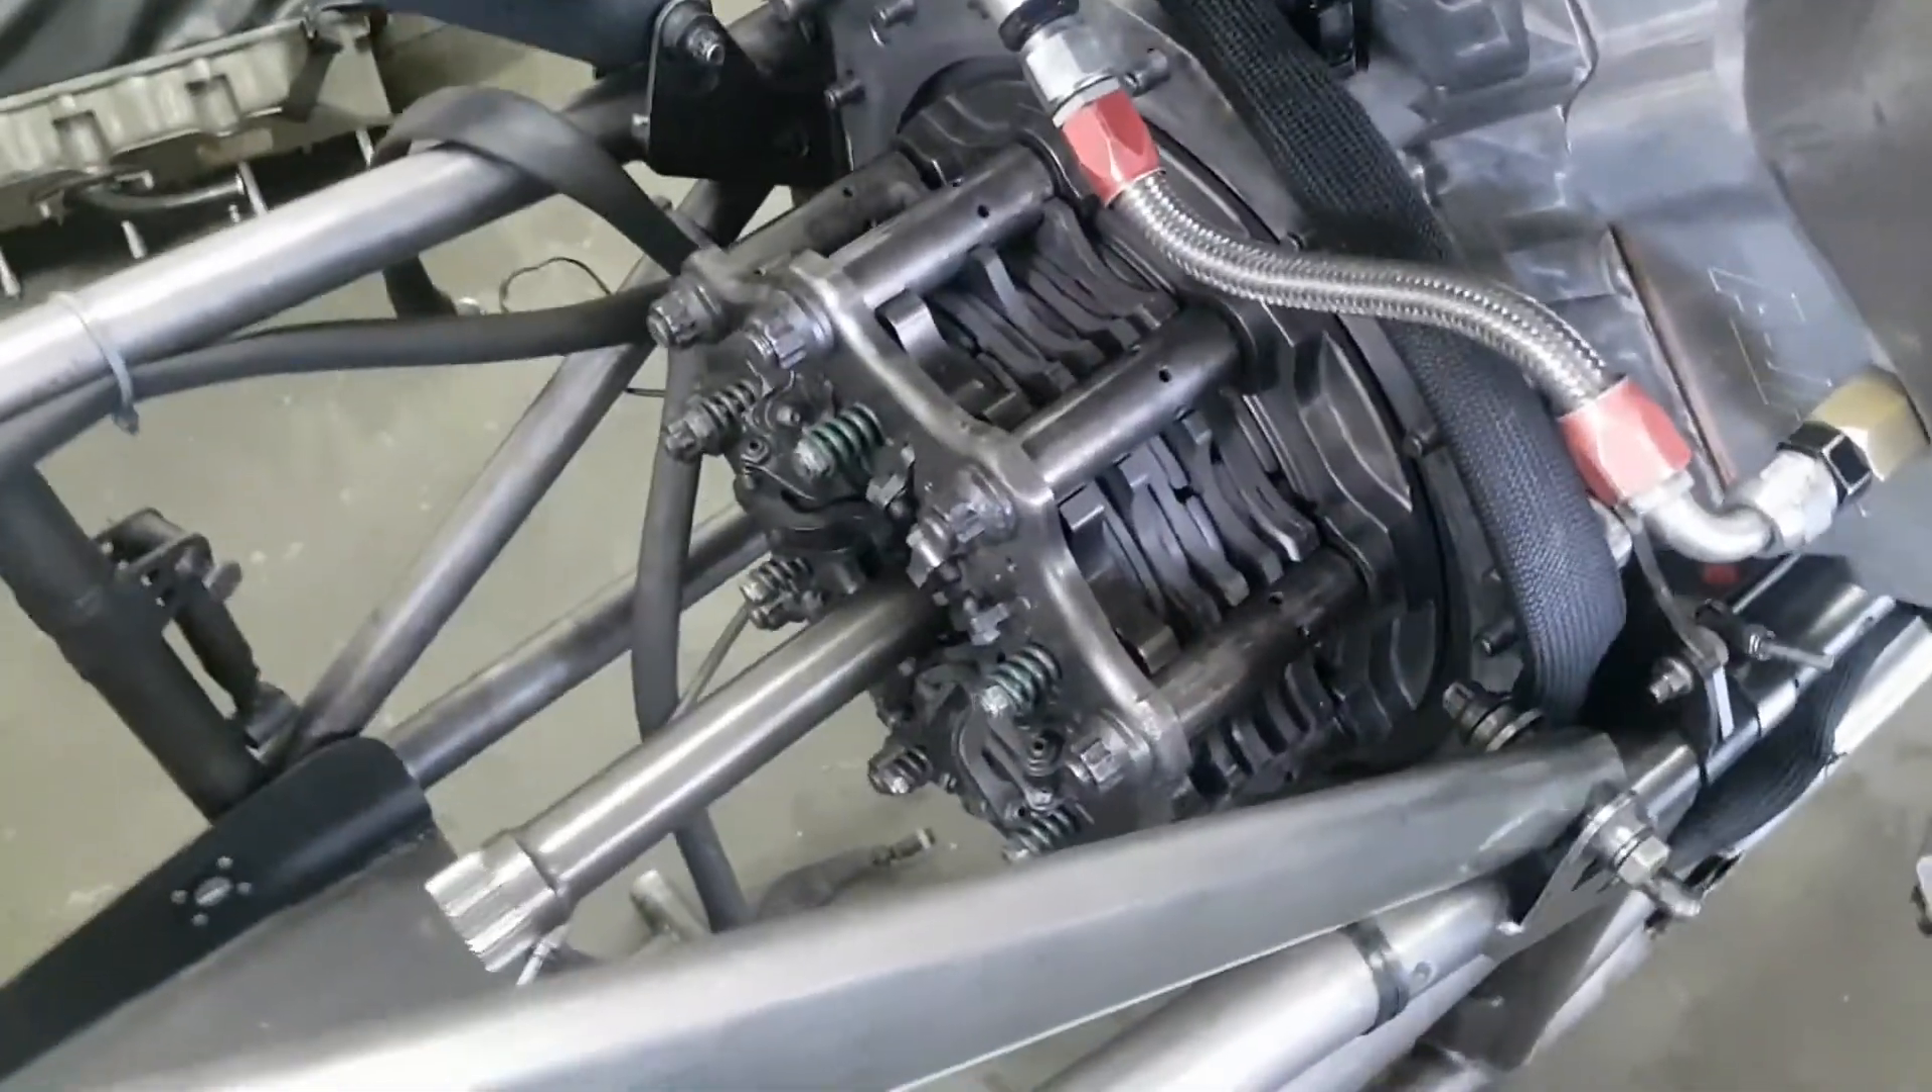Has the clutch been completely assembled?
Yes.